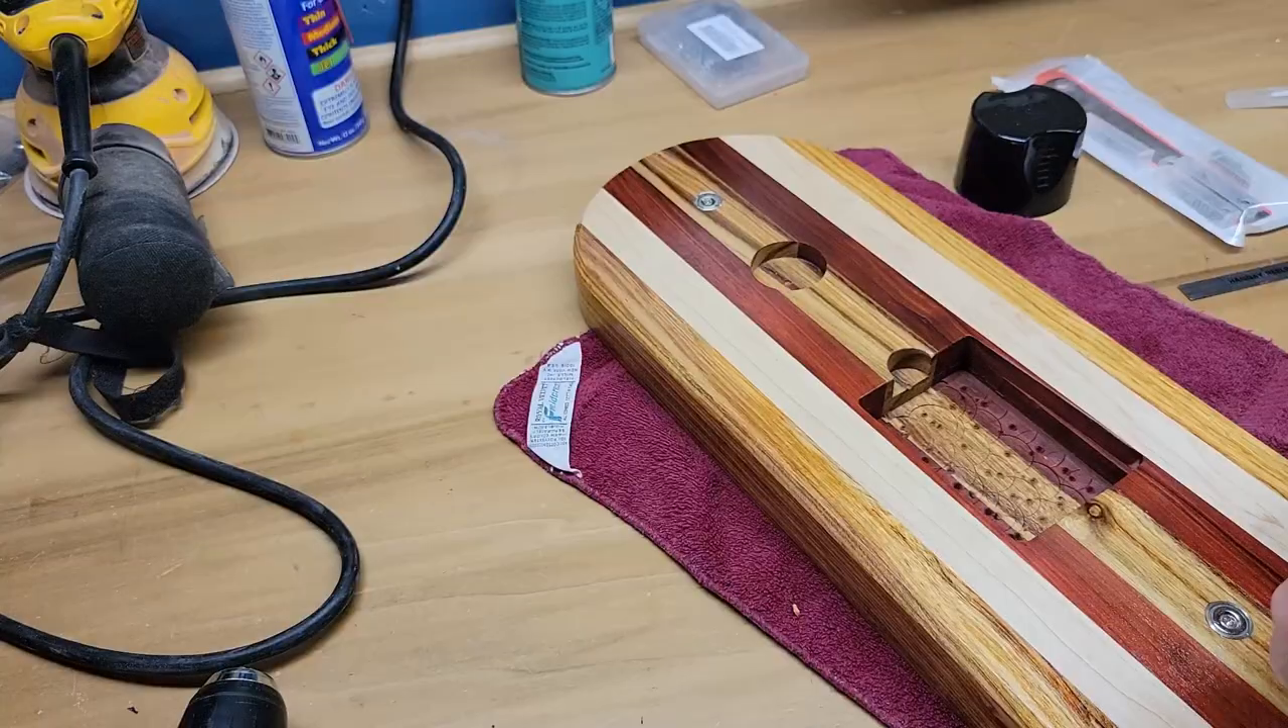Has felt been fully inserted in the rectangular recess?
No.